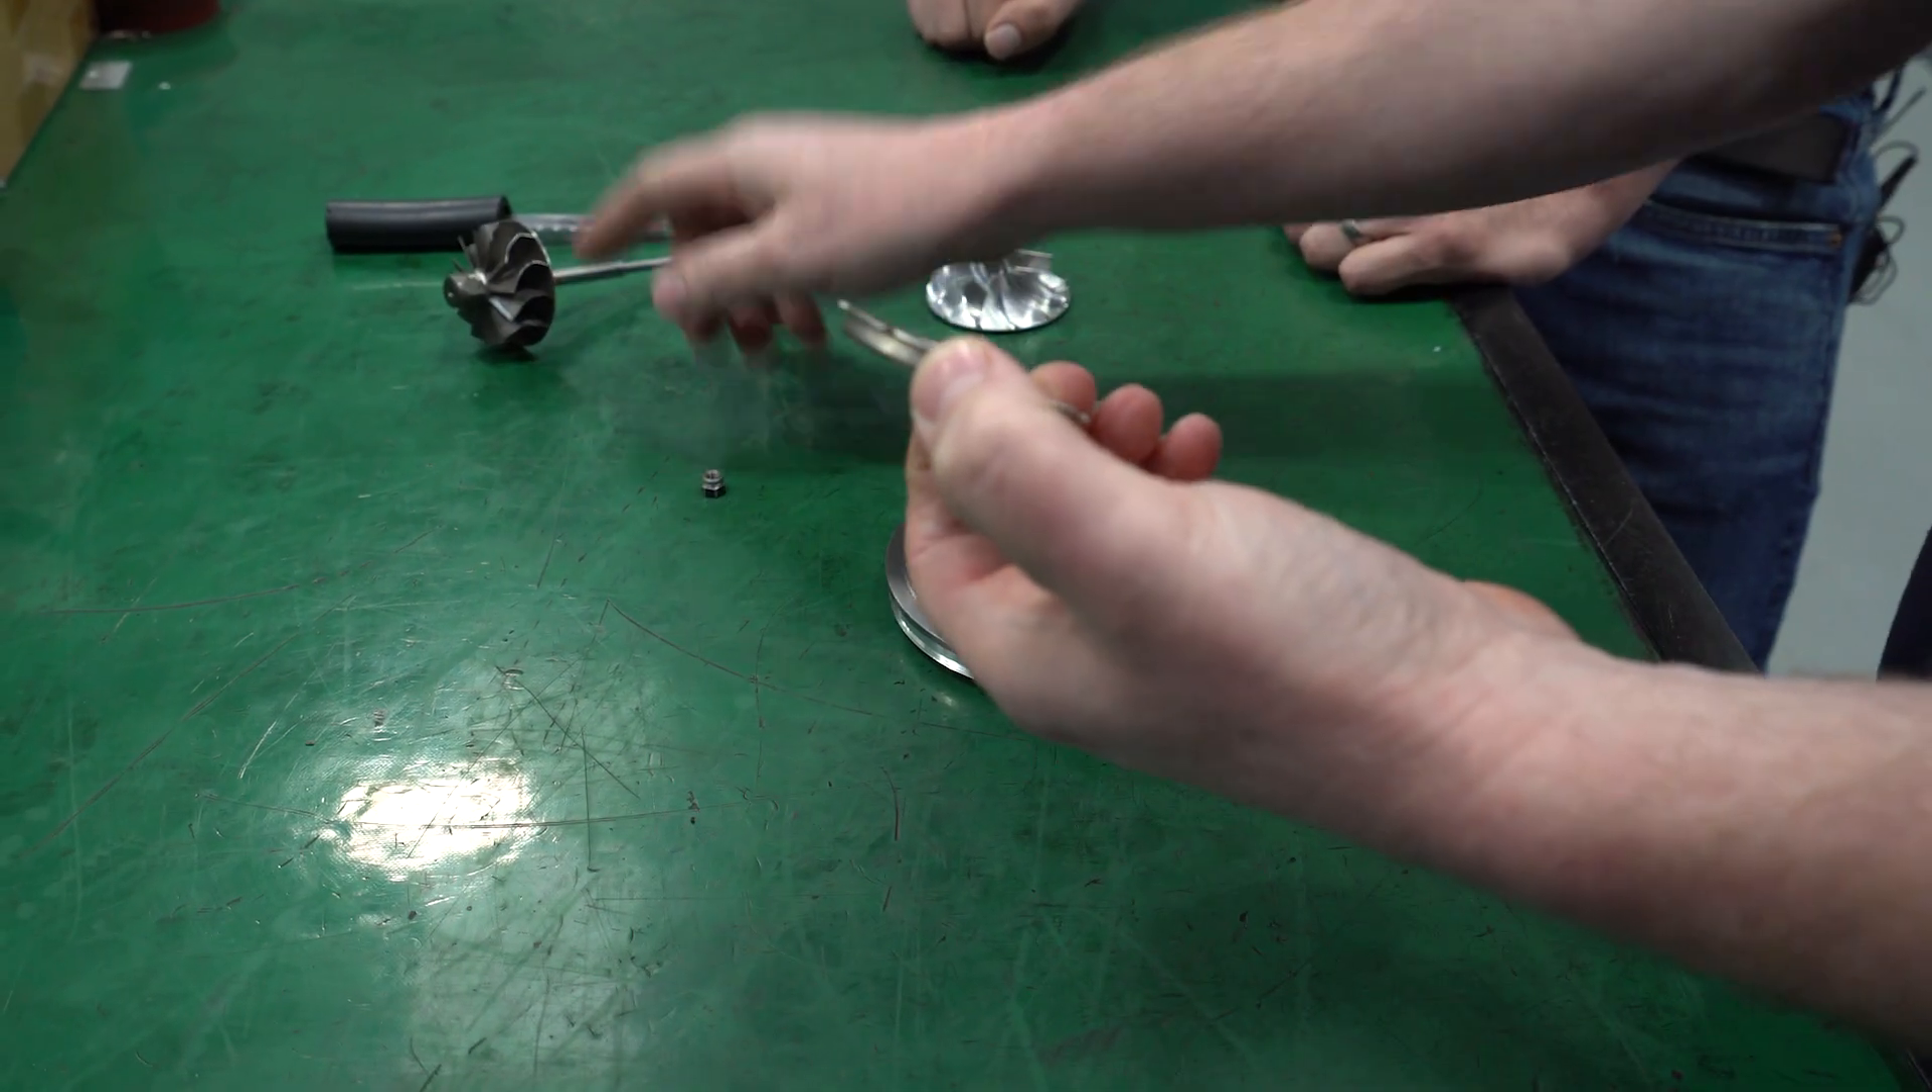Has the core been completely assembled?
No.